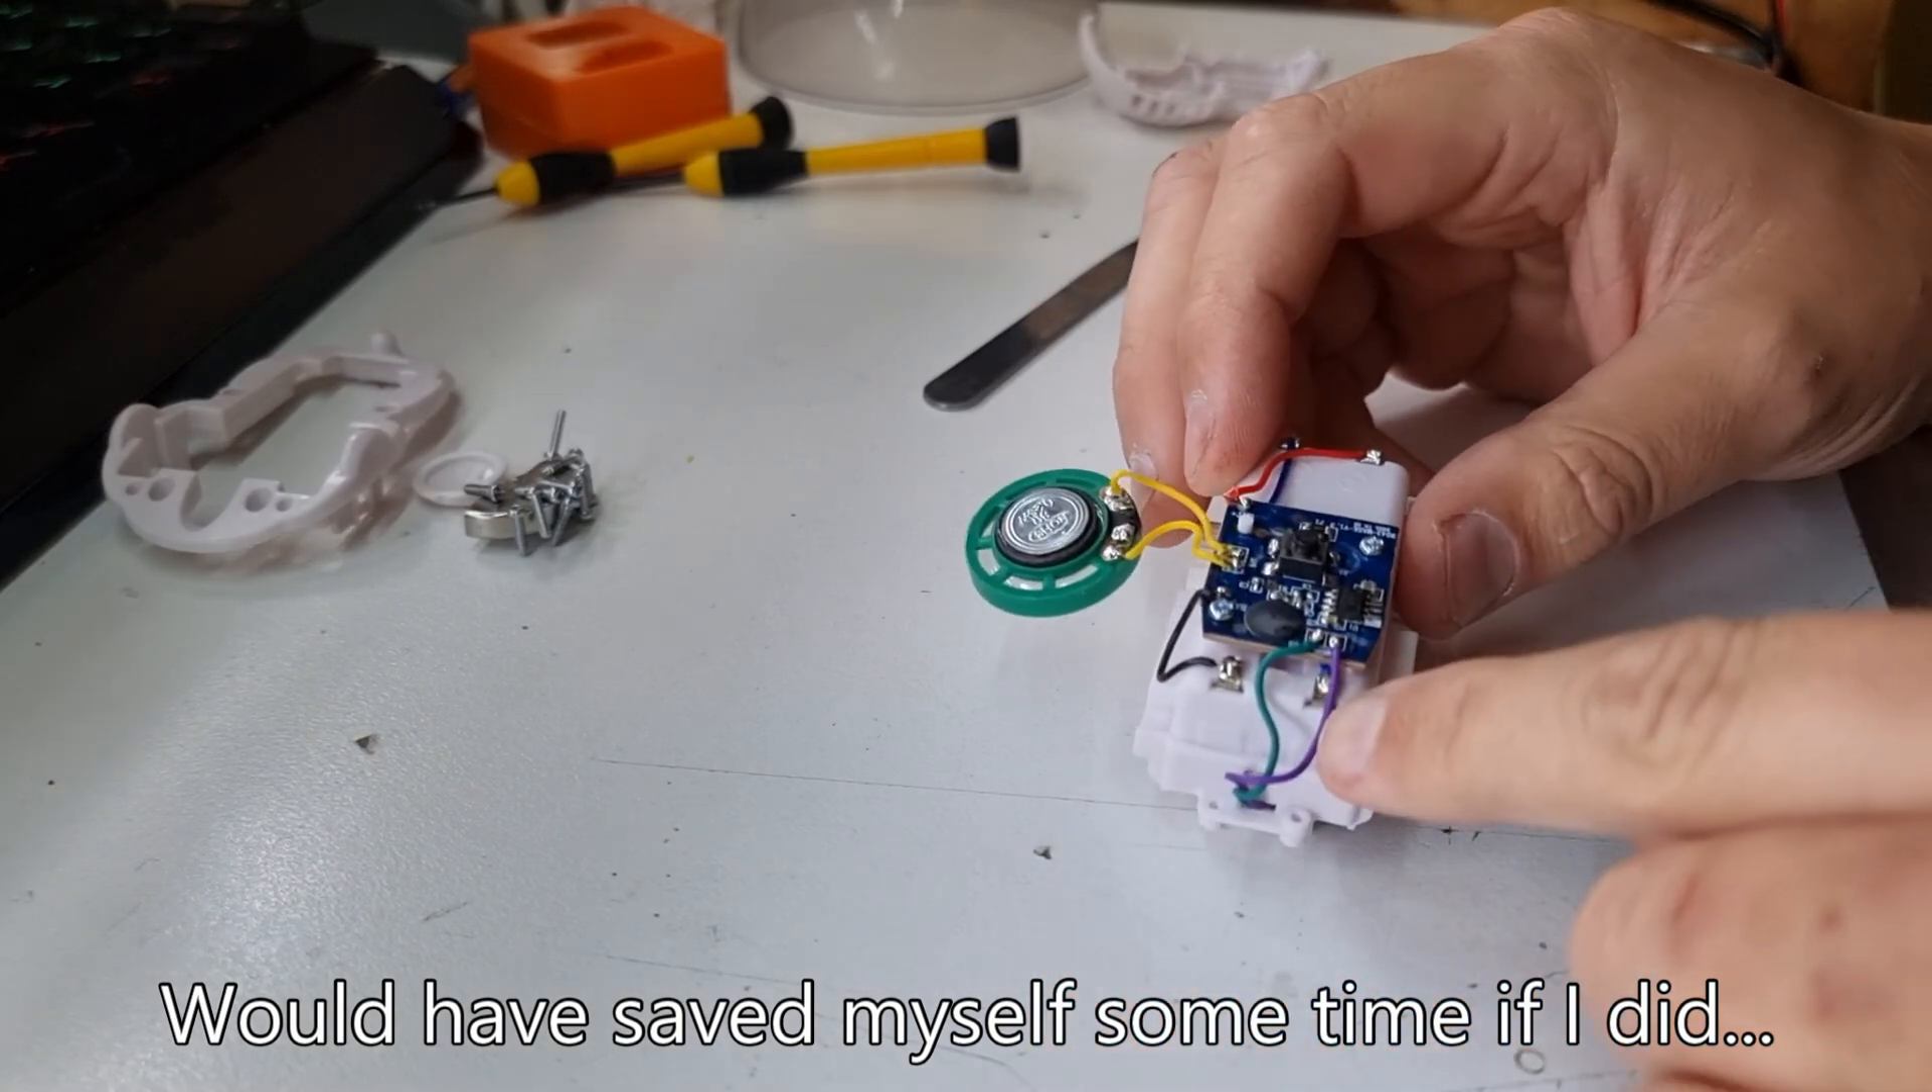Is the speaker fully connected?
Yes.